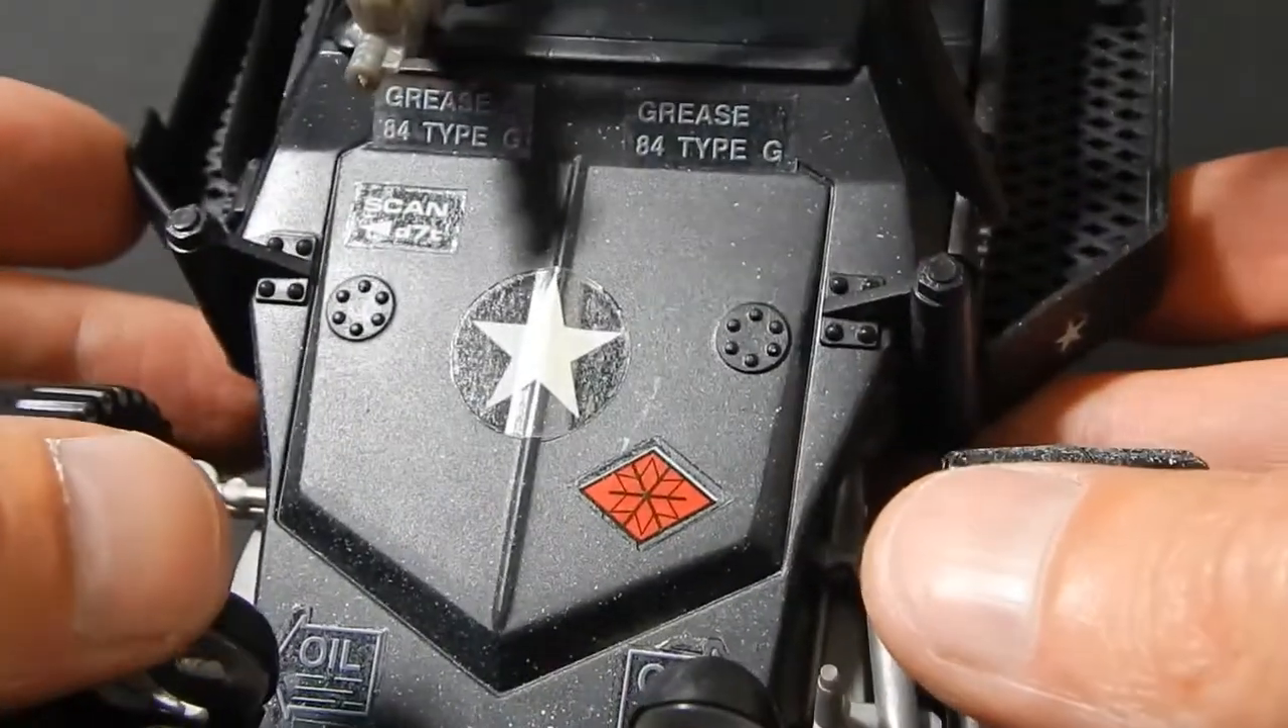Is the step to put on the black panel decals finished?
Yes.